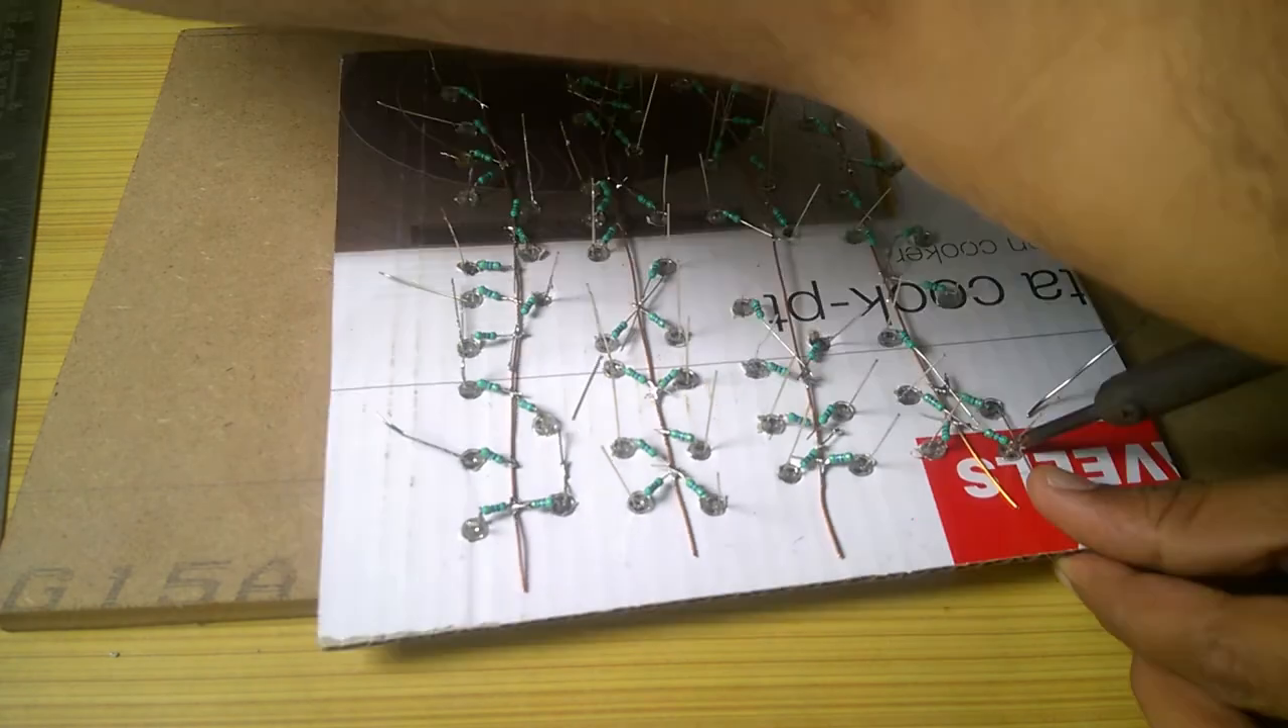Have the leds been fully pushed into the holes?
Yes.